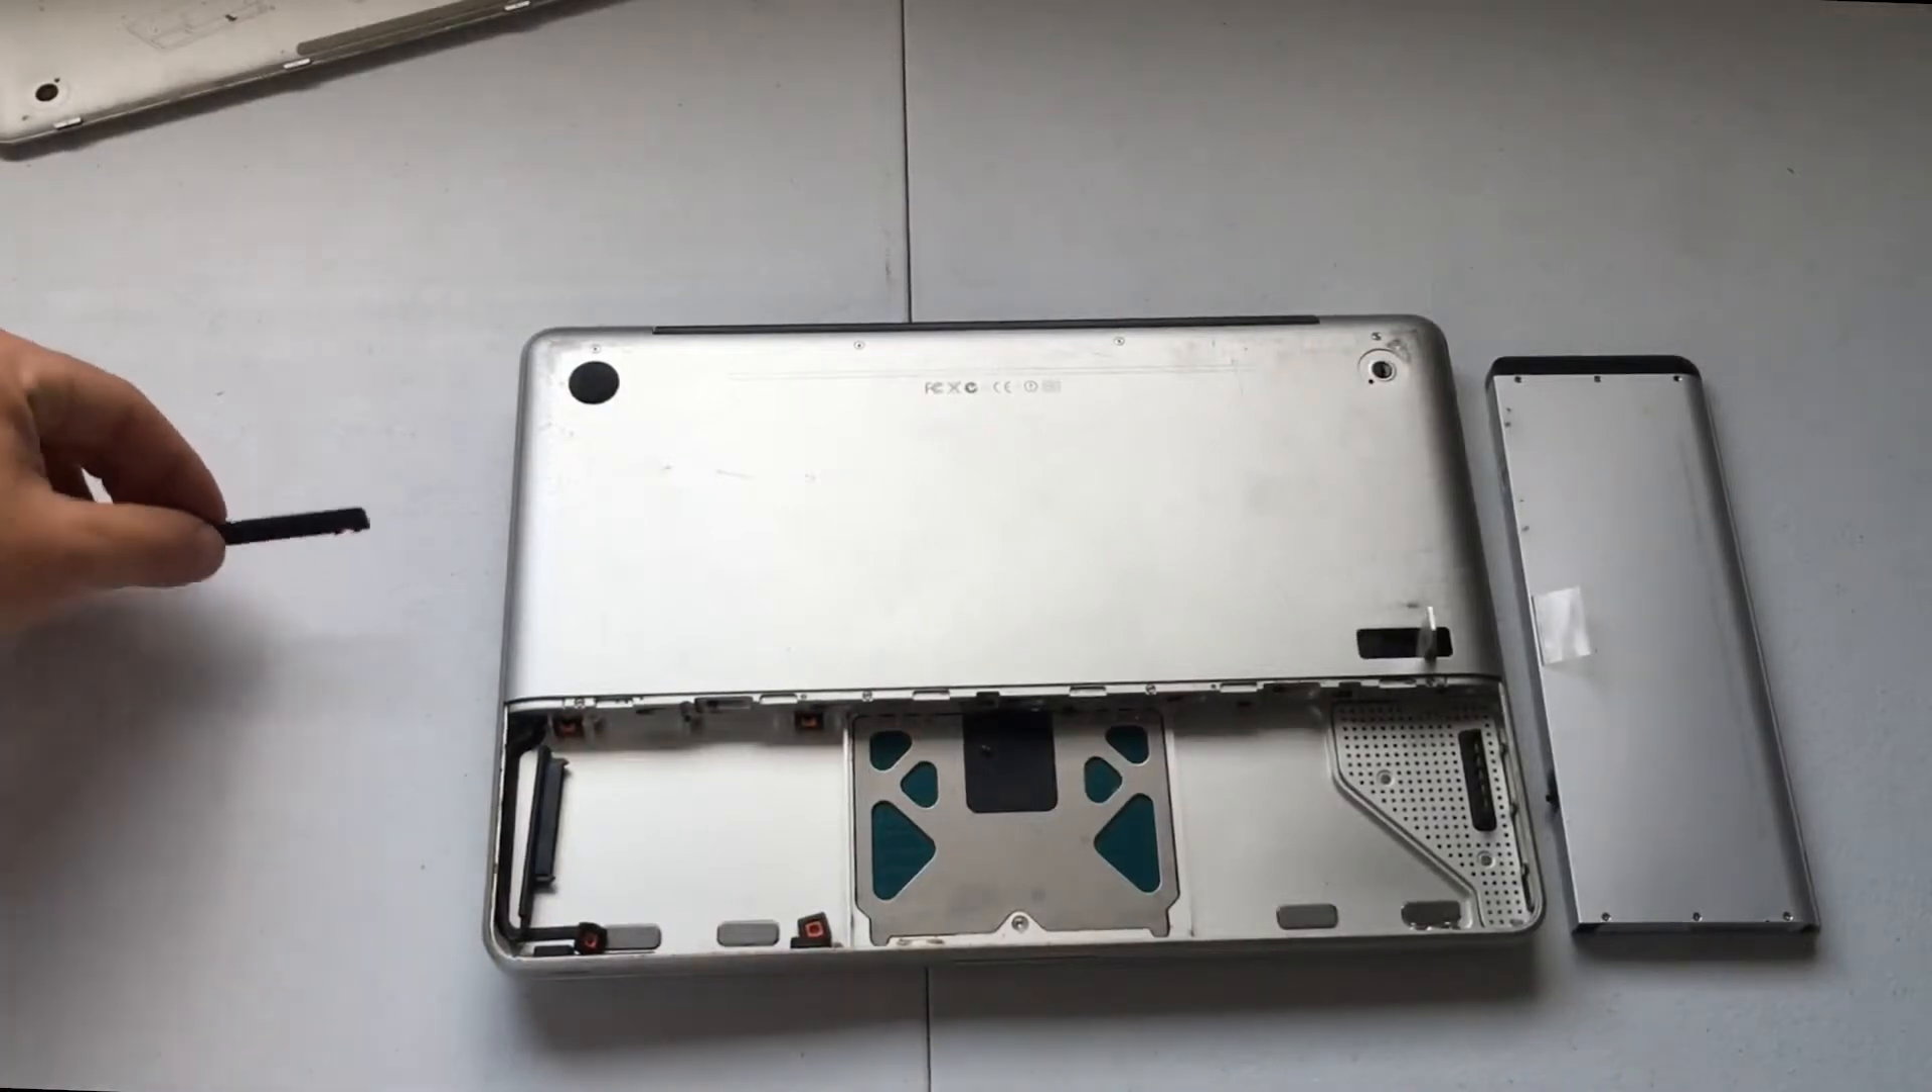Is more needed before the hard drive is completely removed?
No.